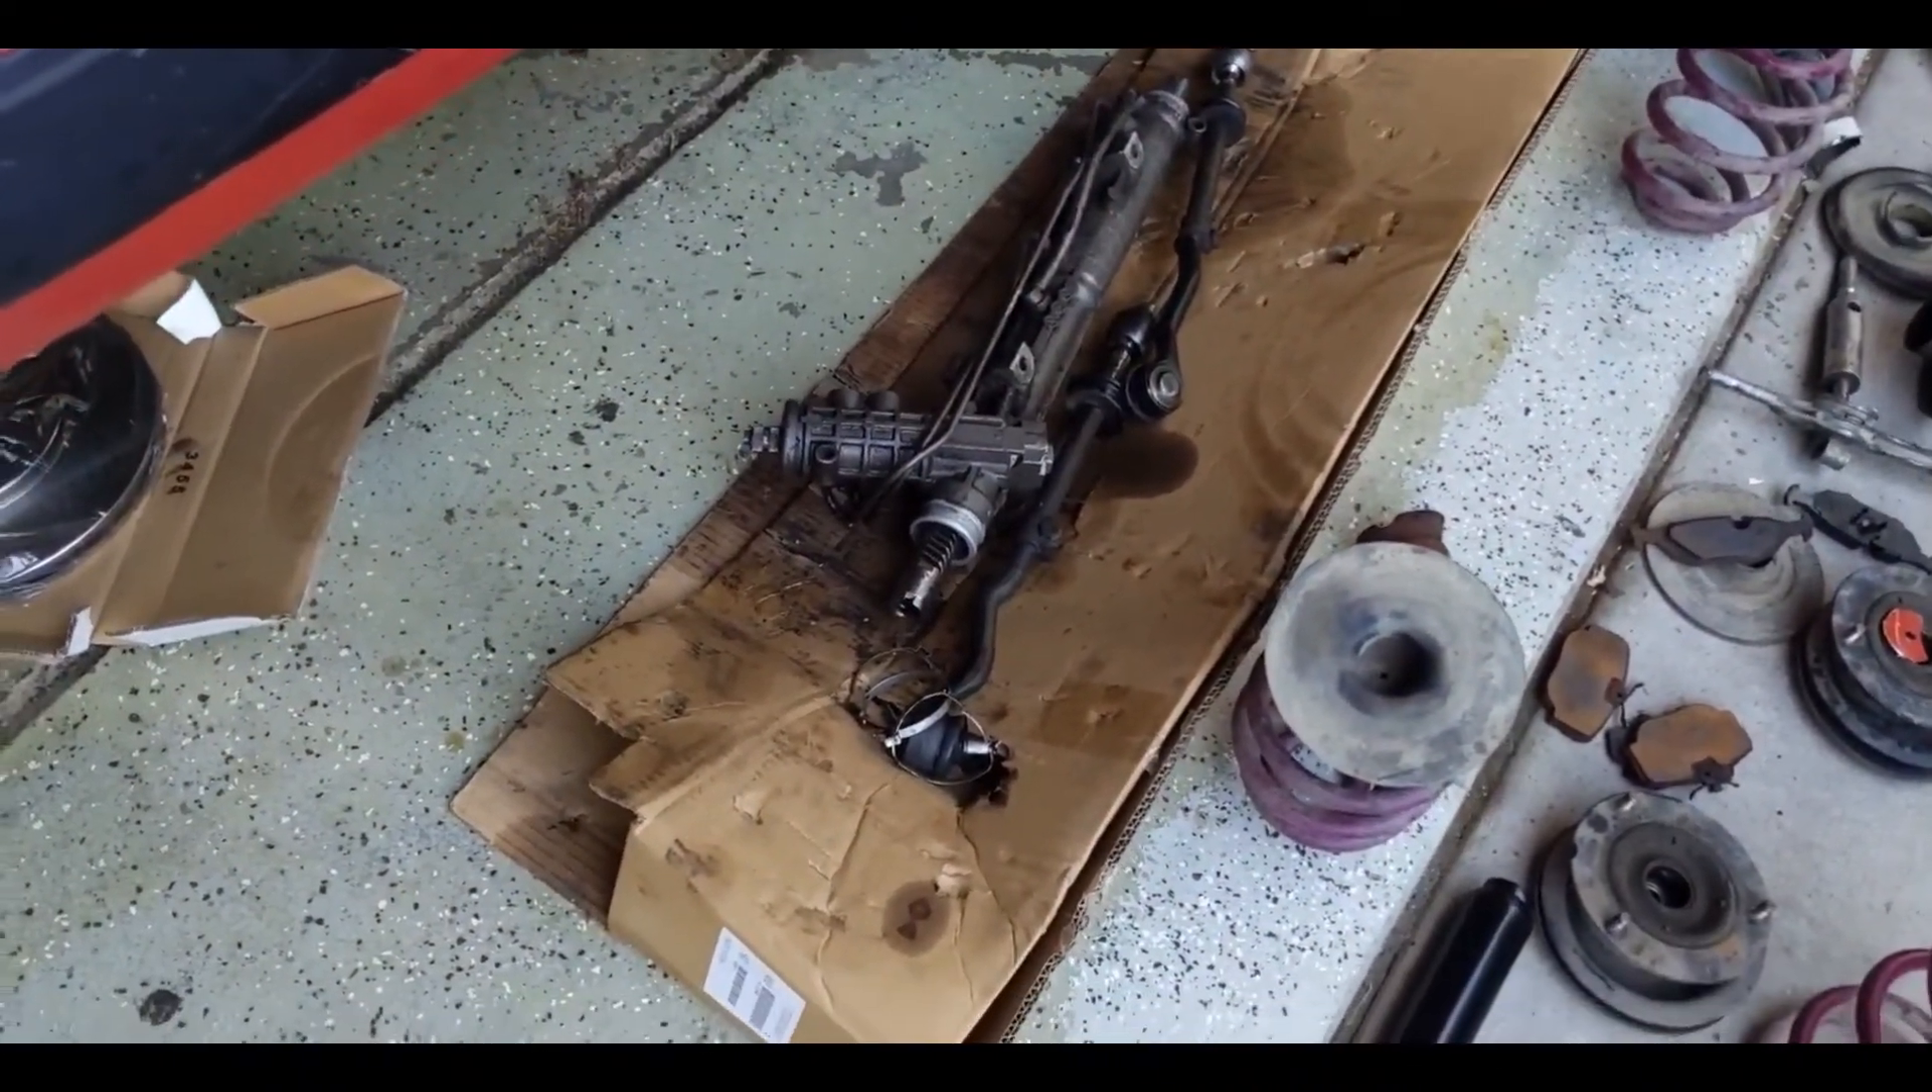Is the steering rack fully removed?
Yes.